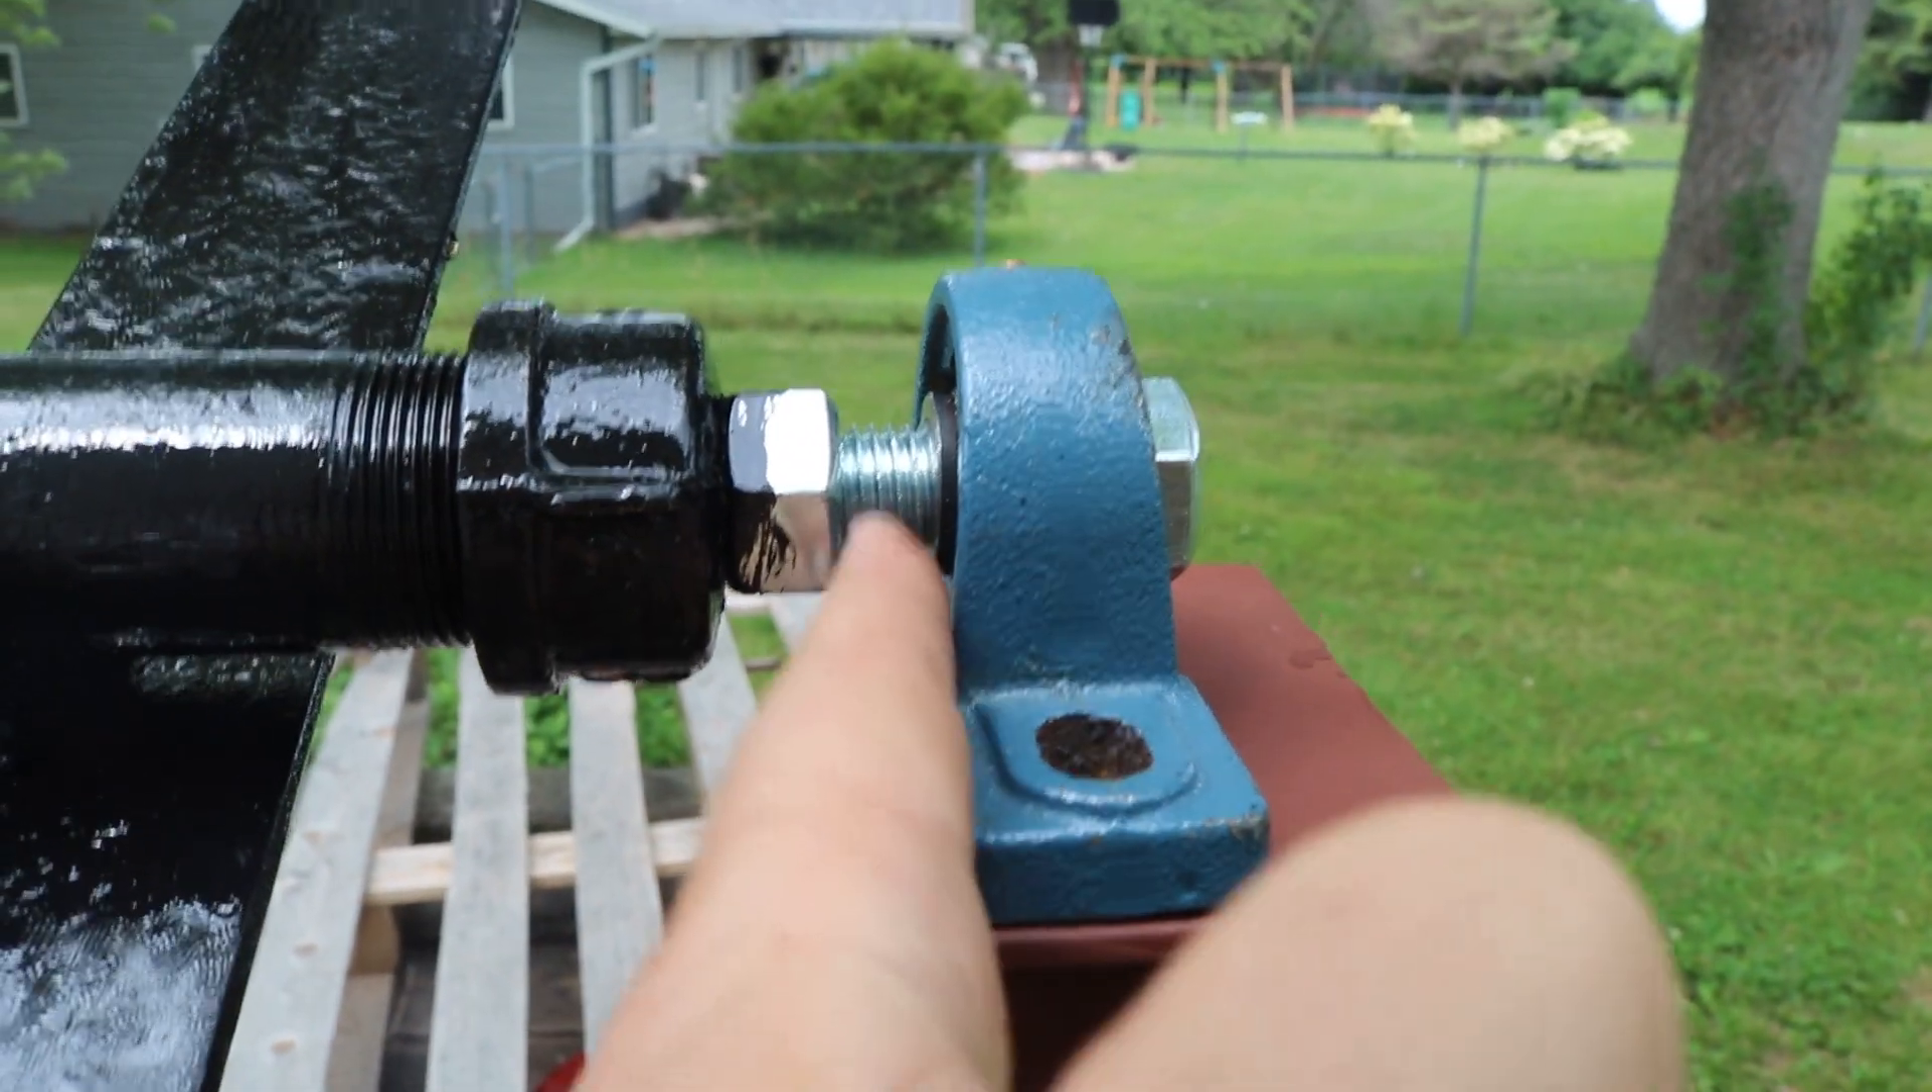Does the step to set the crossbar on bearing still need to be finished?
No.